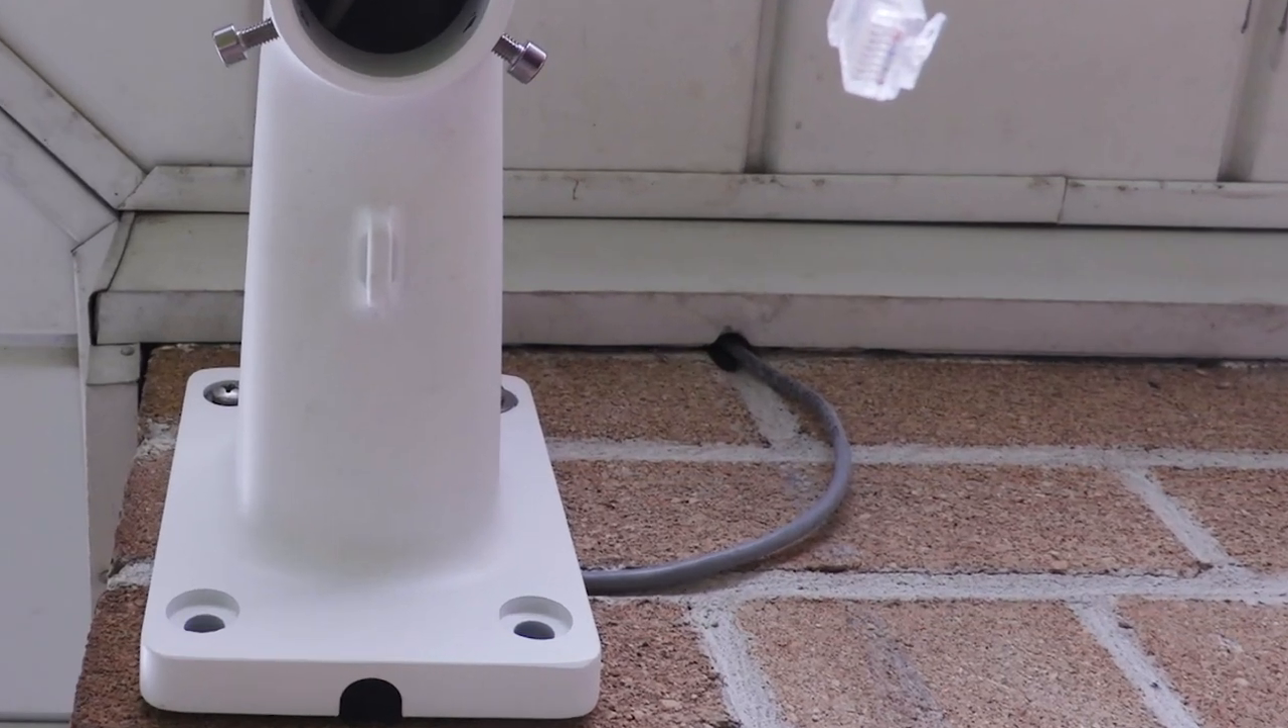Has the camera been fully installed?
No.